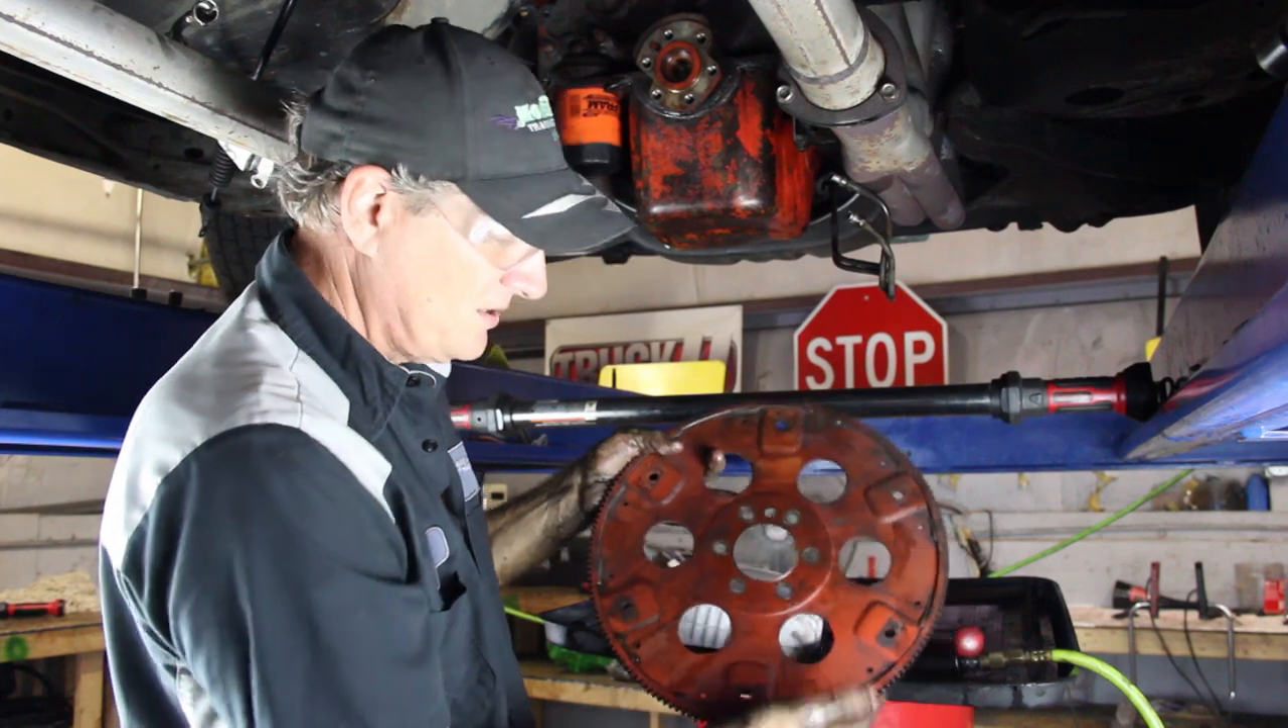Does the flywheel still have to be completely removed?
No.